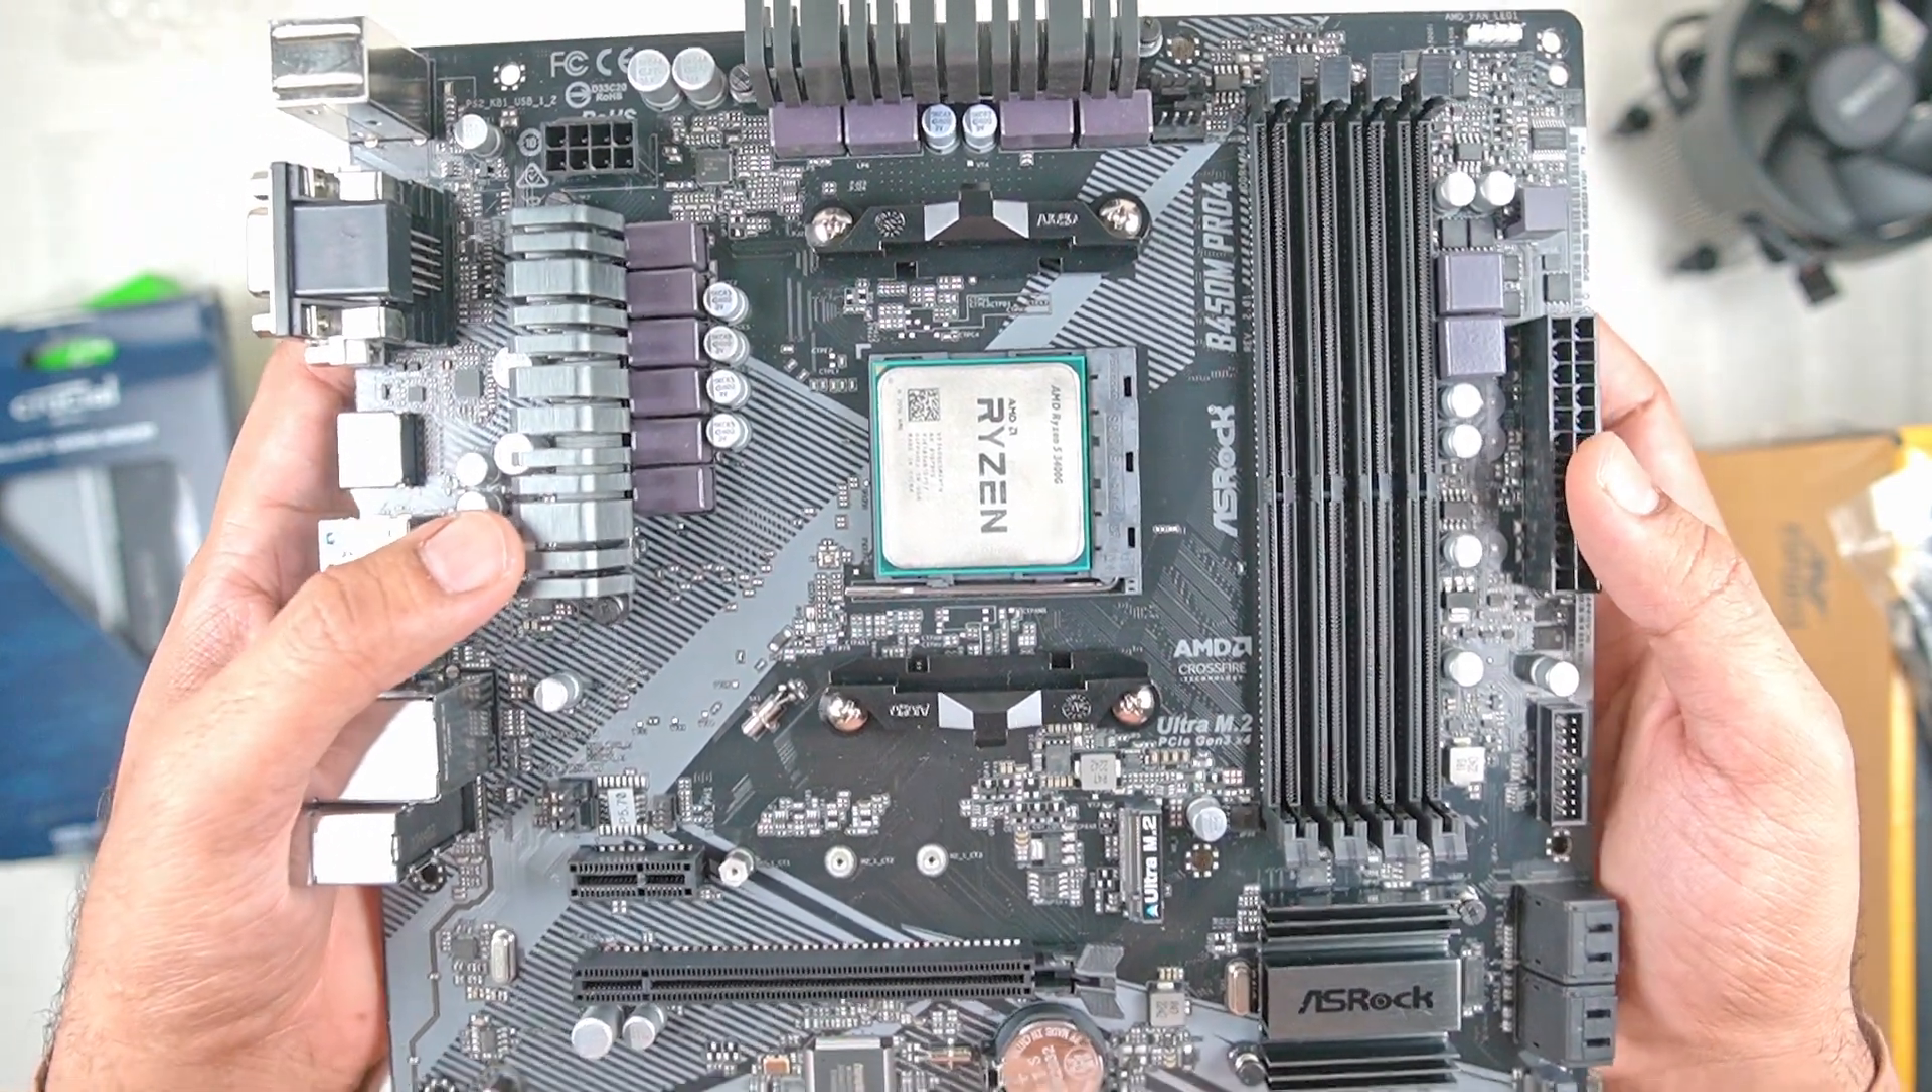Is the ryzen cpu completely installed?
Yes.